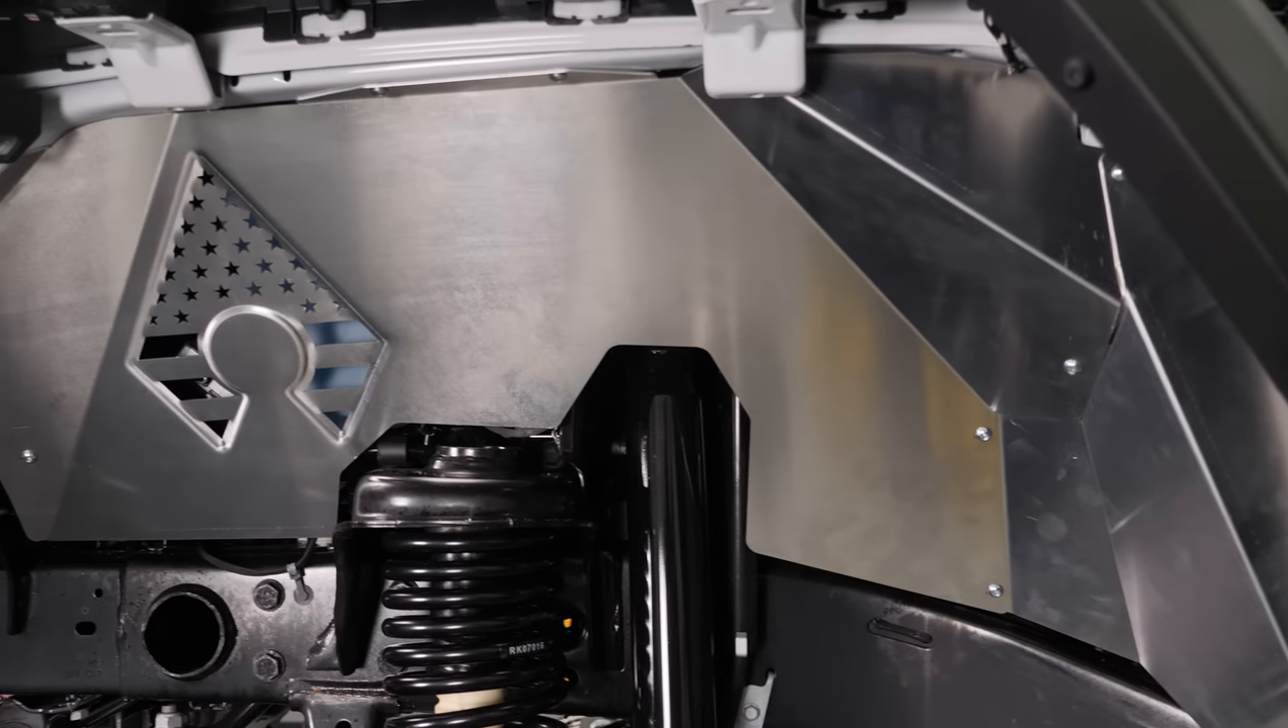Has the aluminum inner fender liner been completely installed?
Yes.